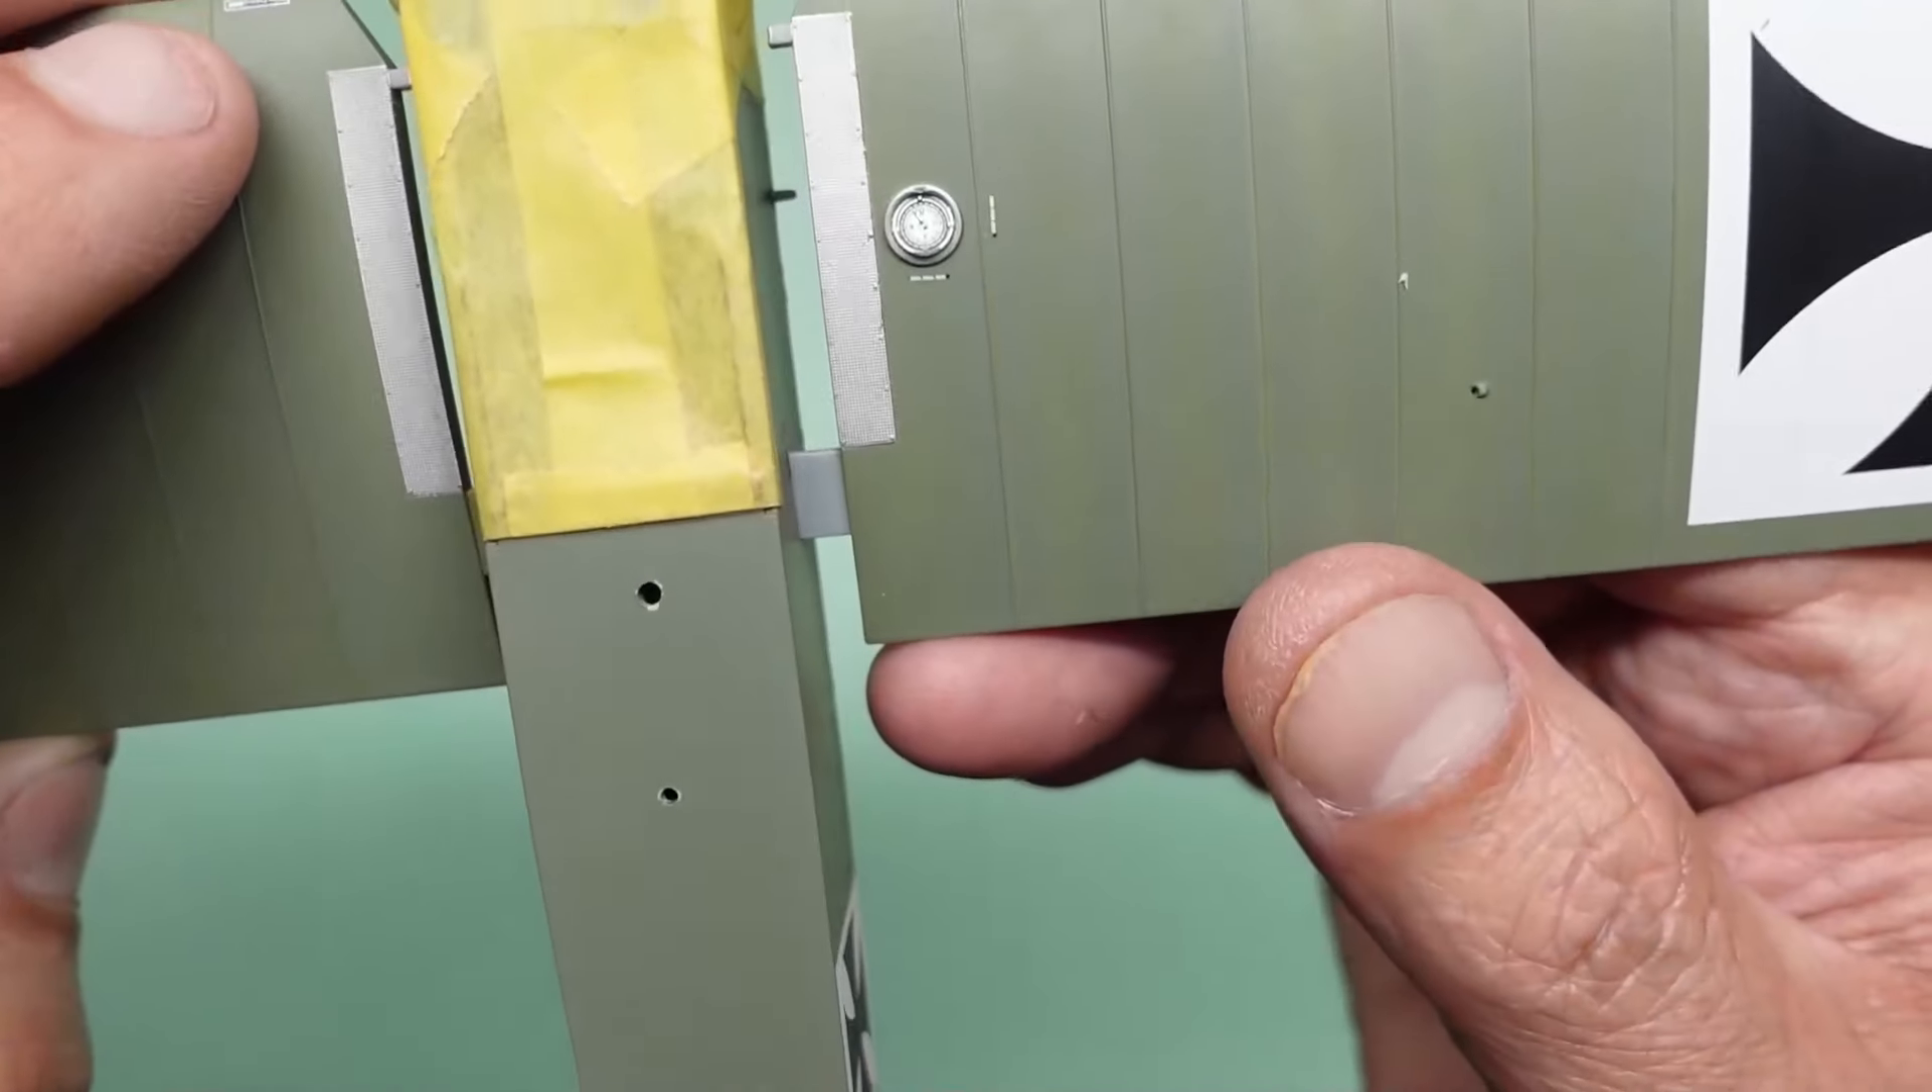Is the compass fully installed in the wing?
Yes.